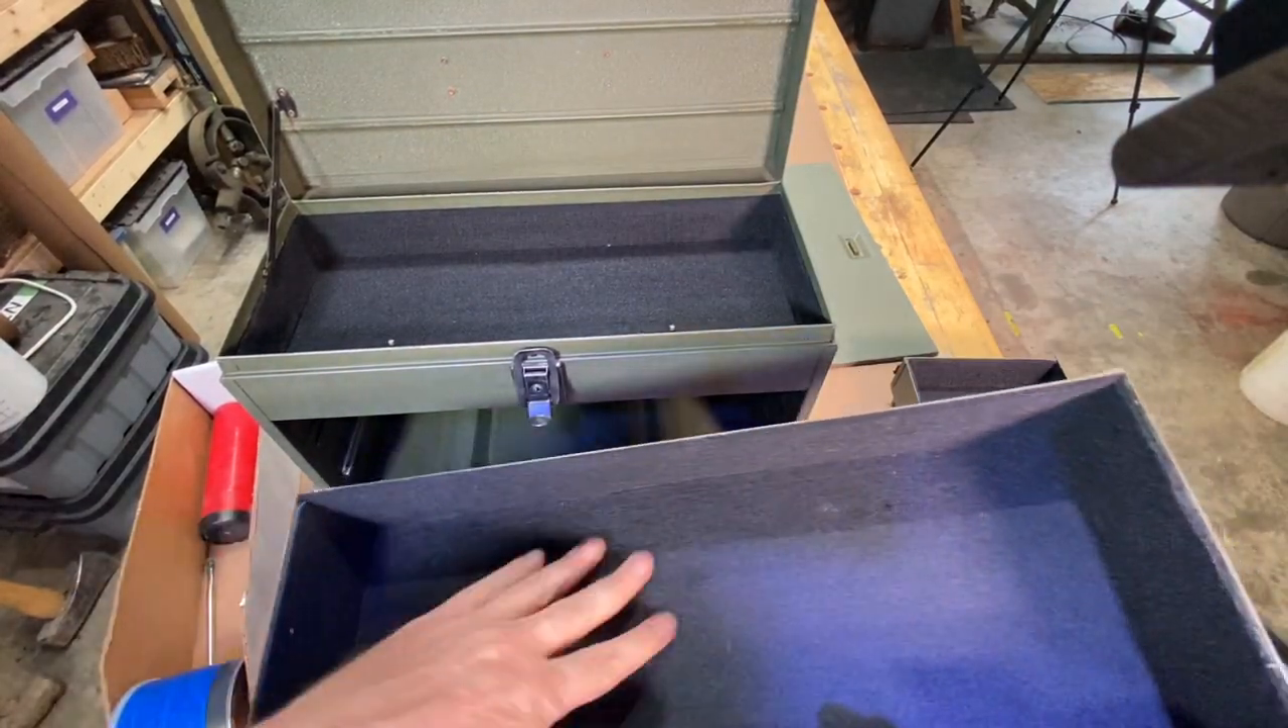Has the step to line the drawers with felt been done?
Yes.